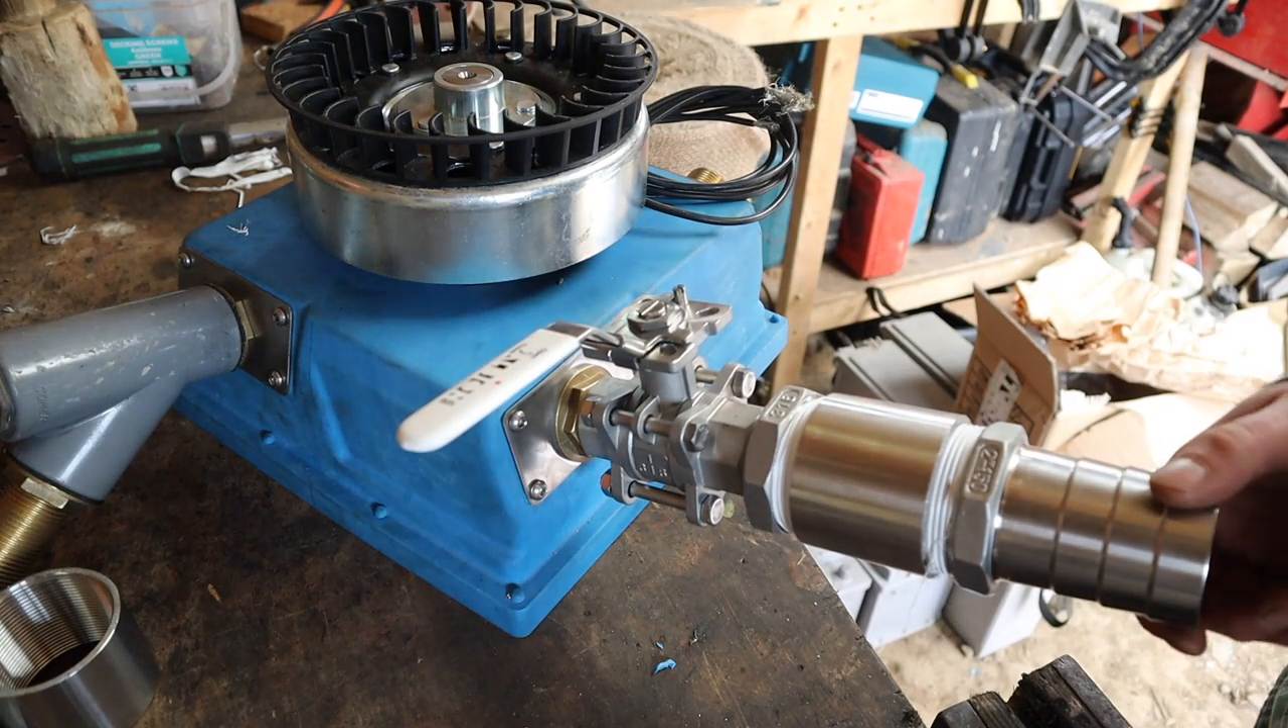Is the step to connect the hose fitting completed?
Yes.